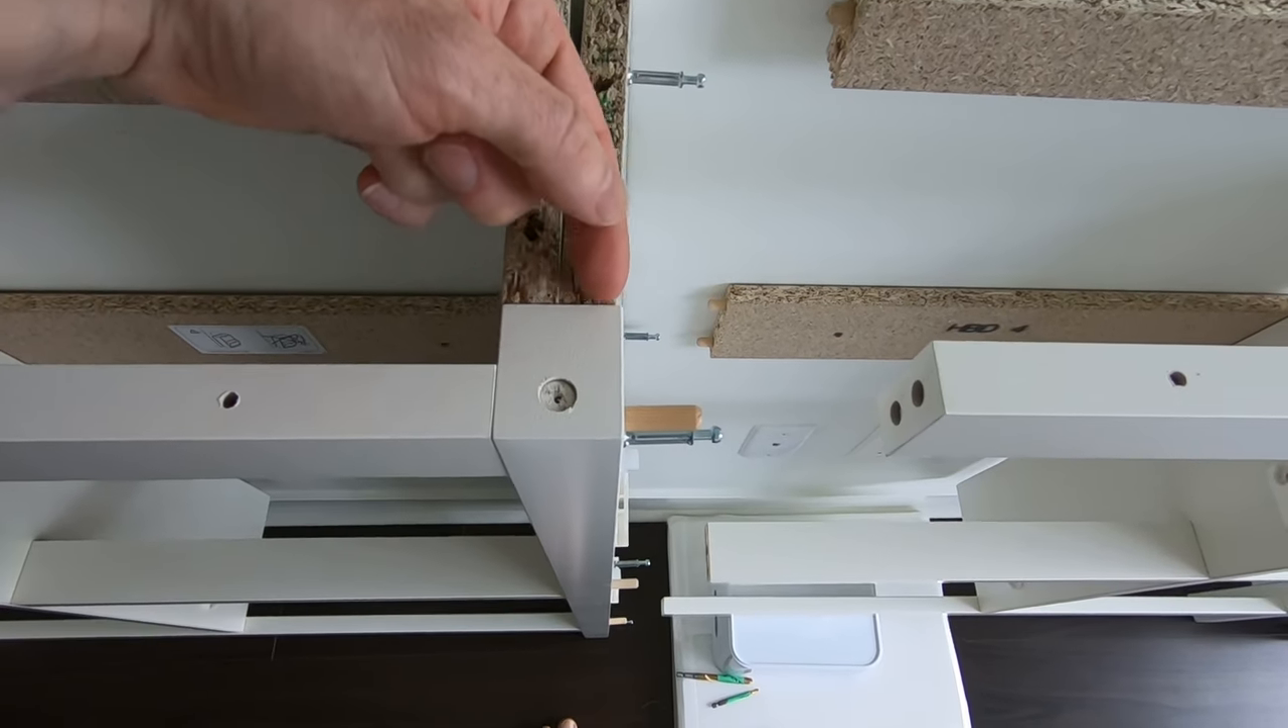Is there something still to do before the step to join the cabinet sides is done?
Yes.